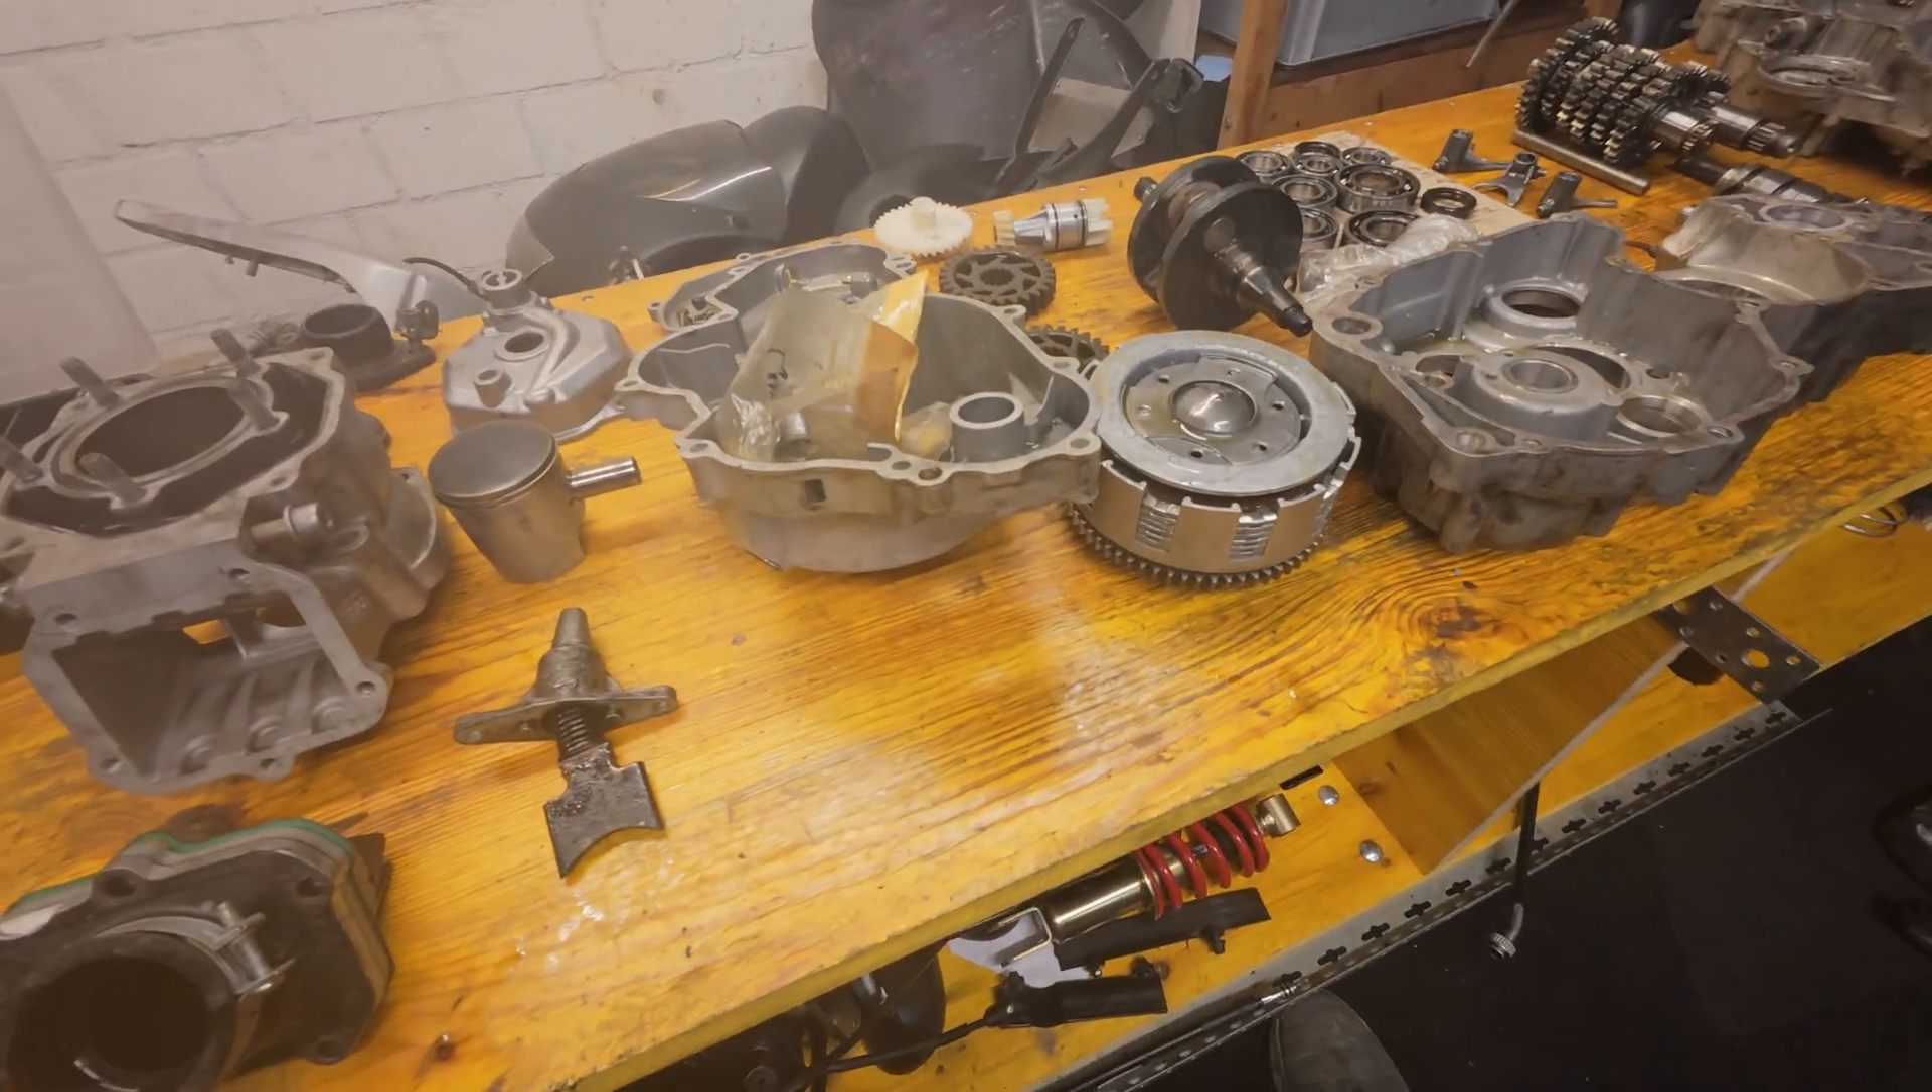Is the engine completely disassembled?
Yes.